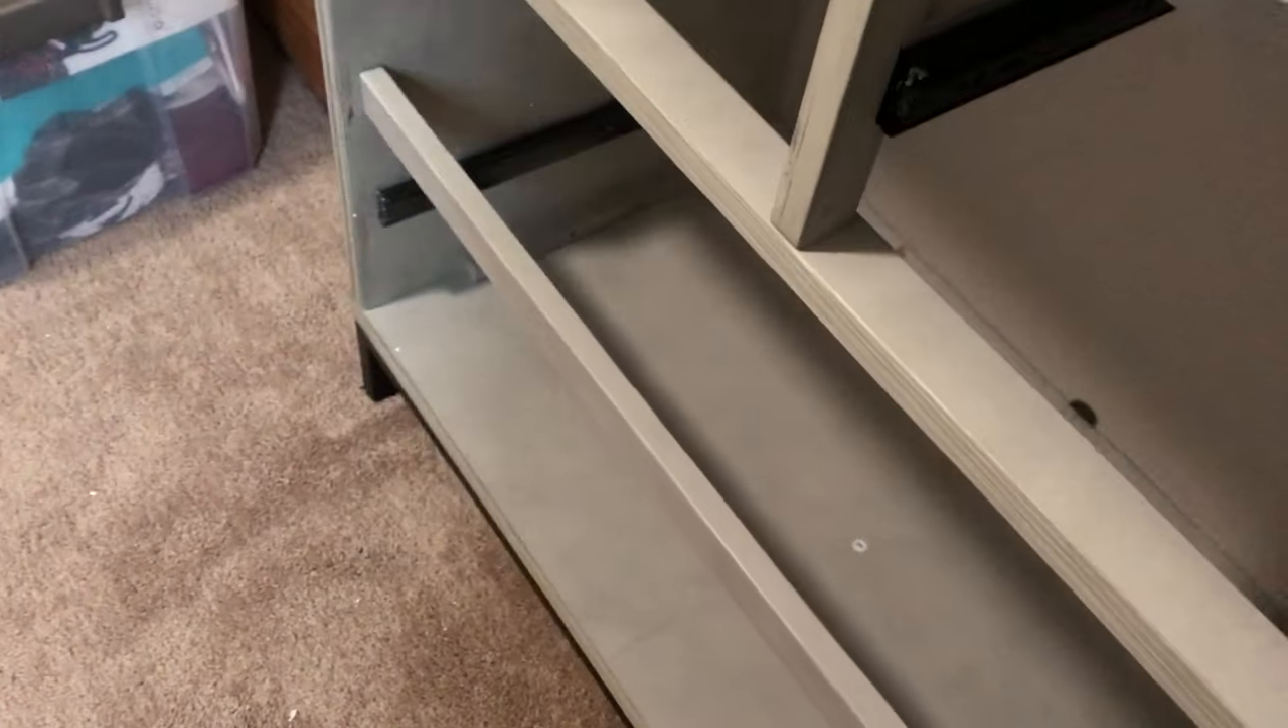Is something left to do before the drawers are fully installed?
Yes.